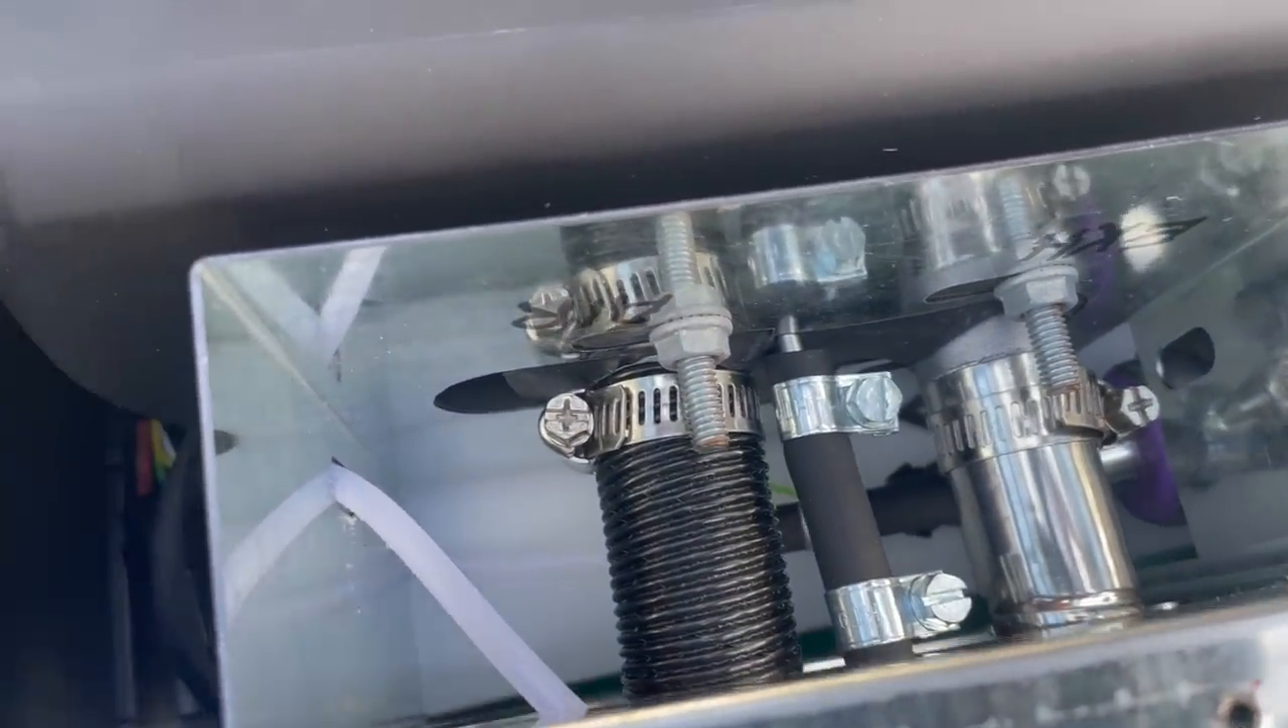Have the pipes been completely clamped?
Yes.